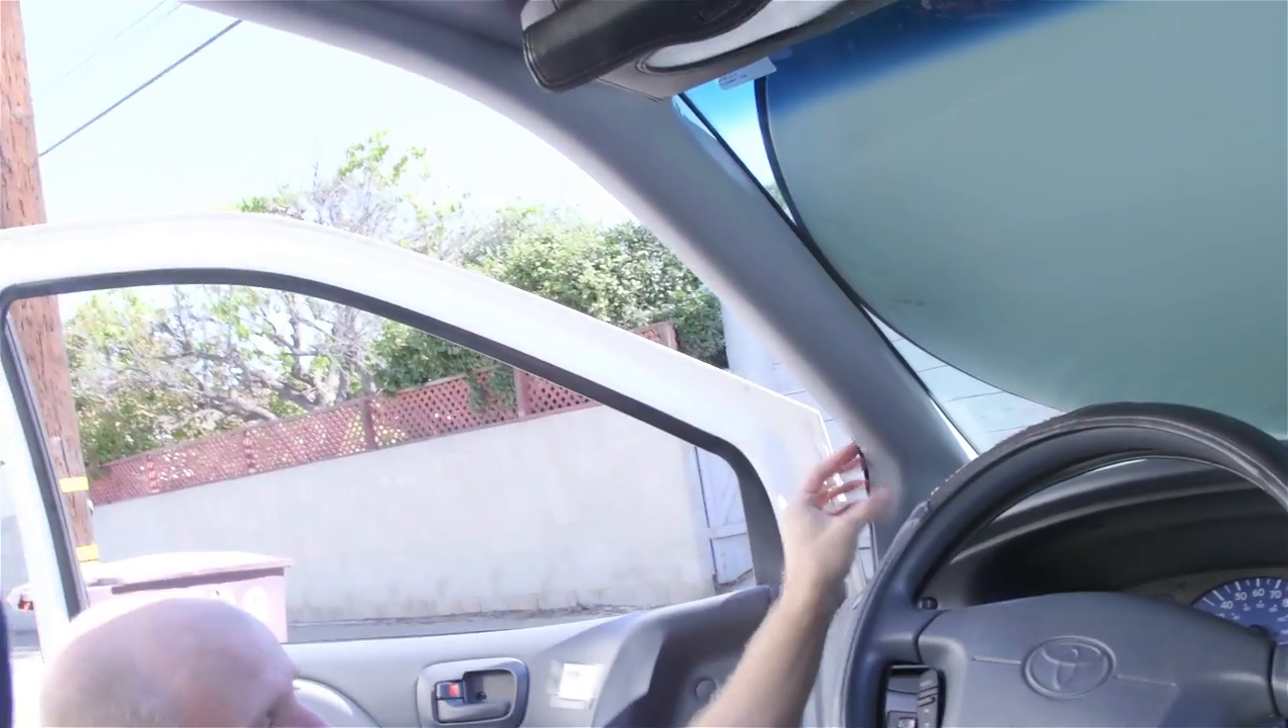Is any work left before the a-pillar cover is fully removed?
Yes.